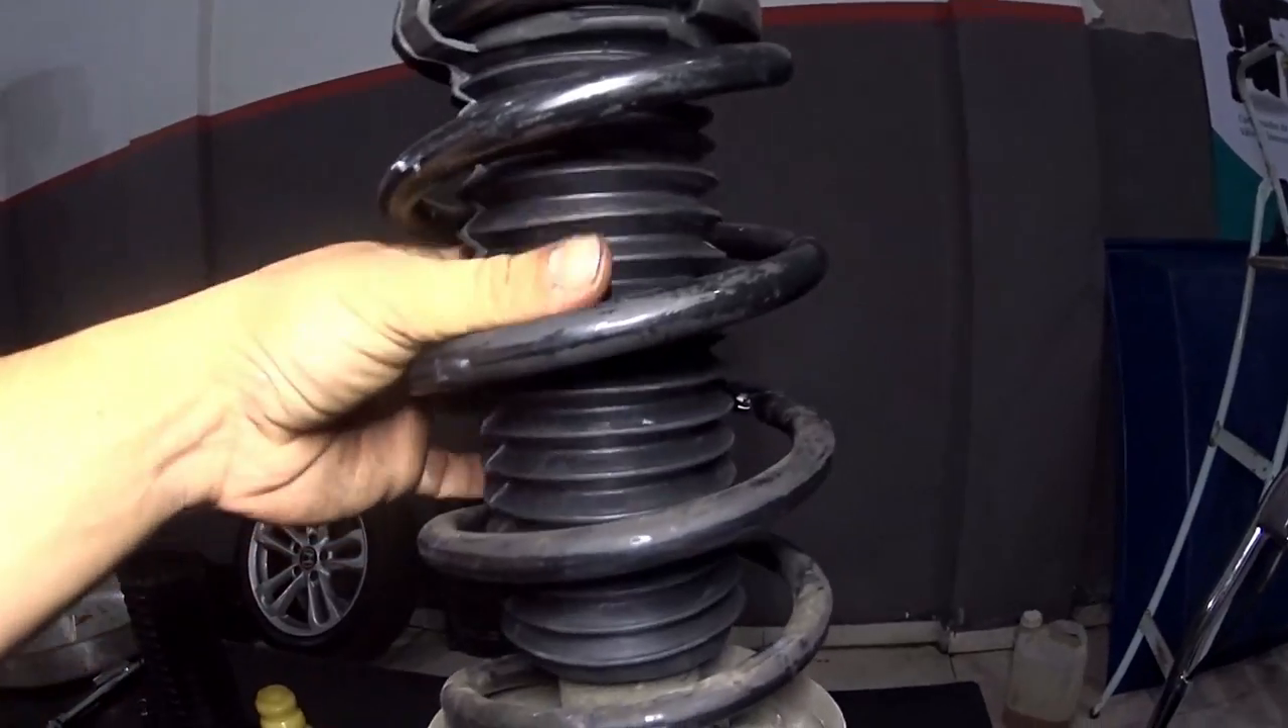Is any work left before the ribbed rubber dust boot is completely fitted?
No.